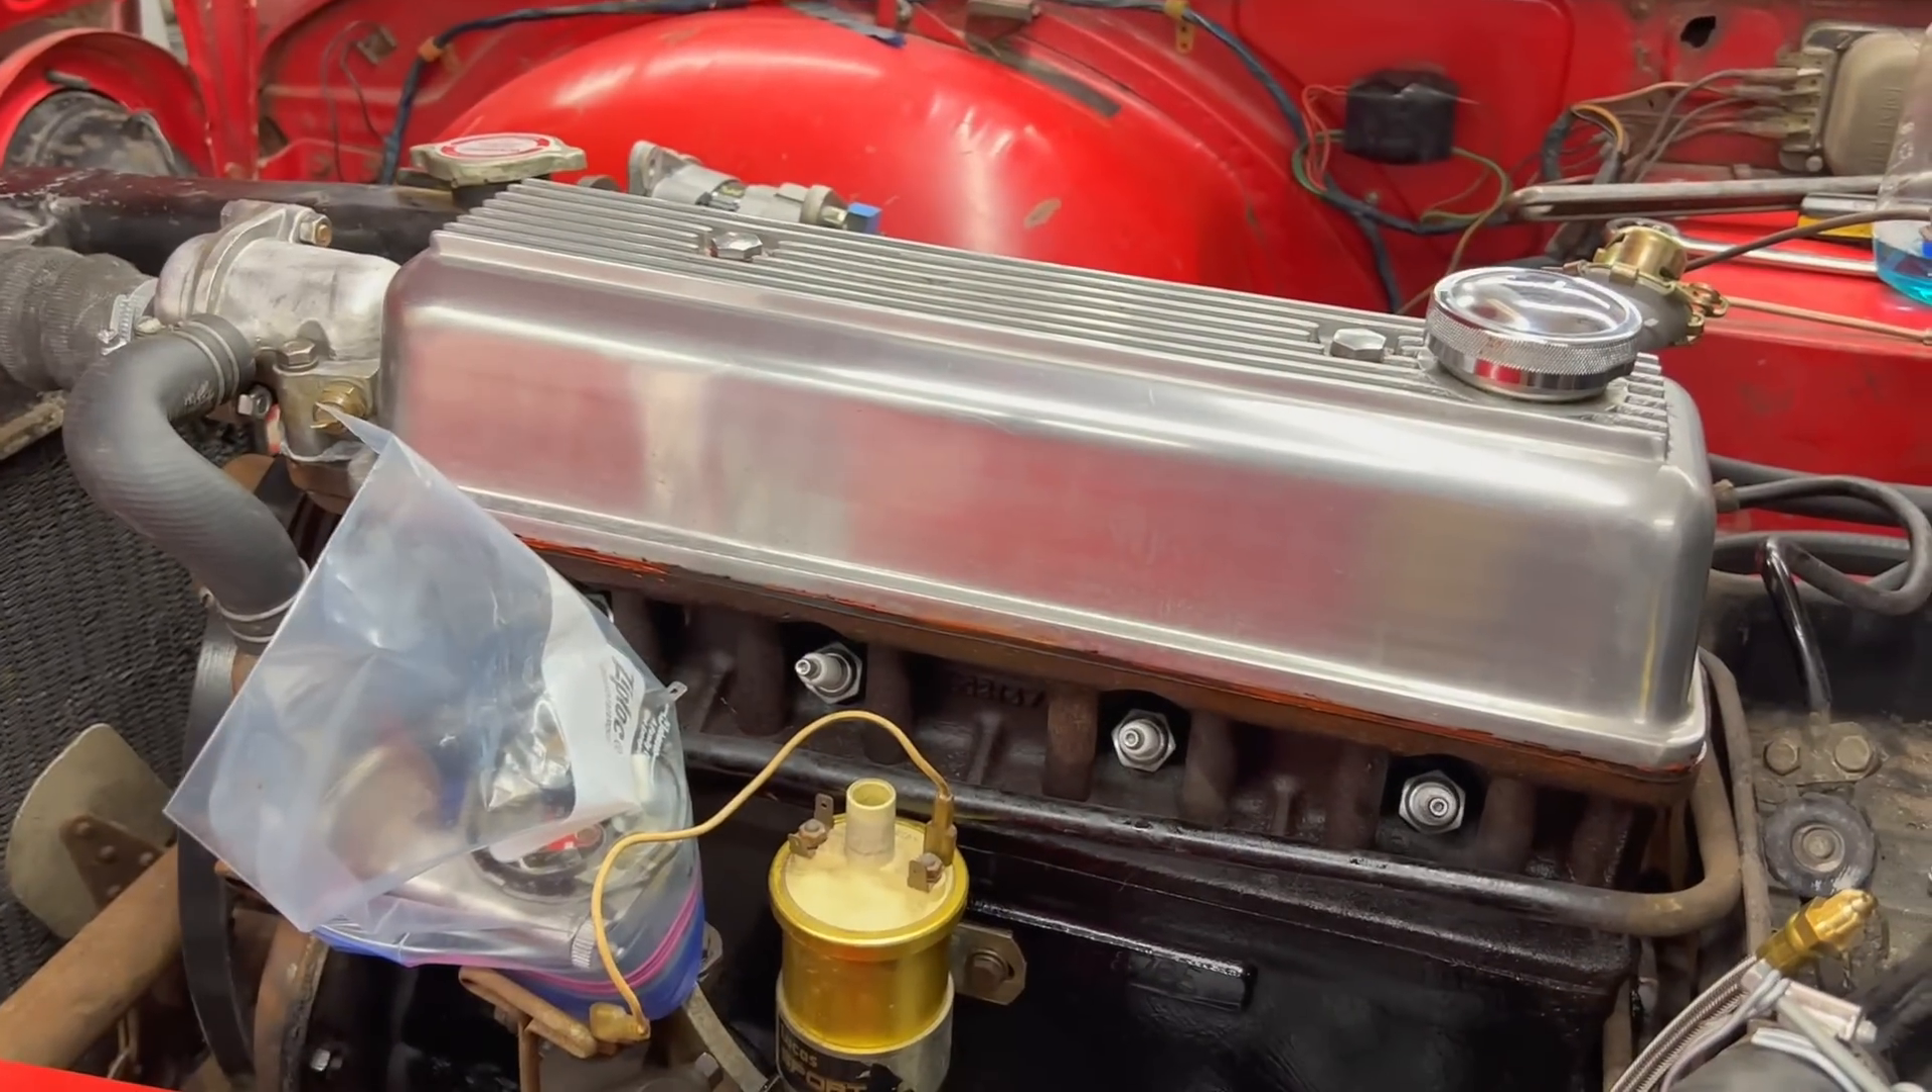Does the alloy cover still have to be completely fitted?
No.